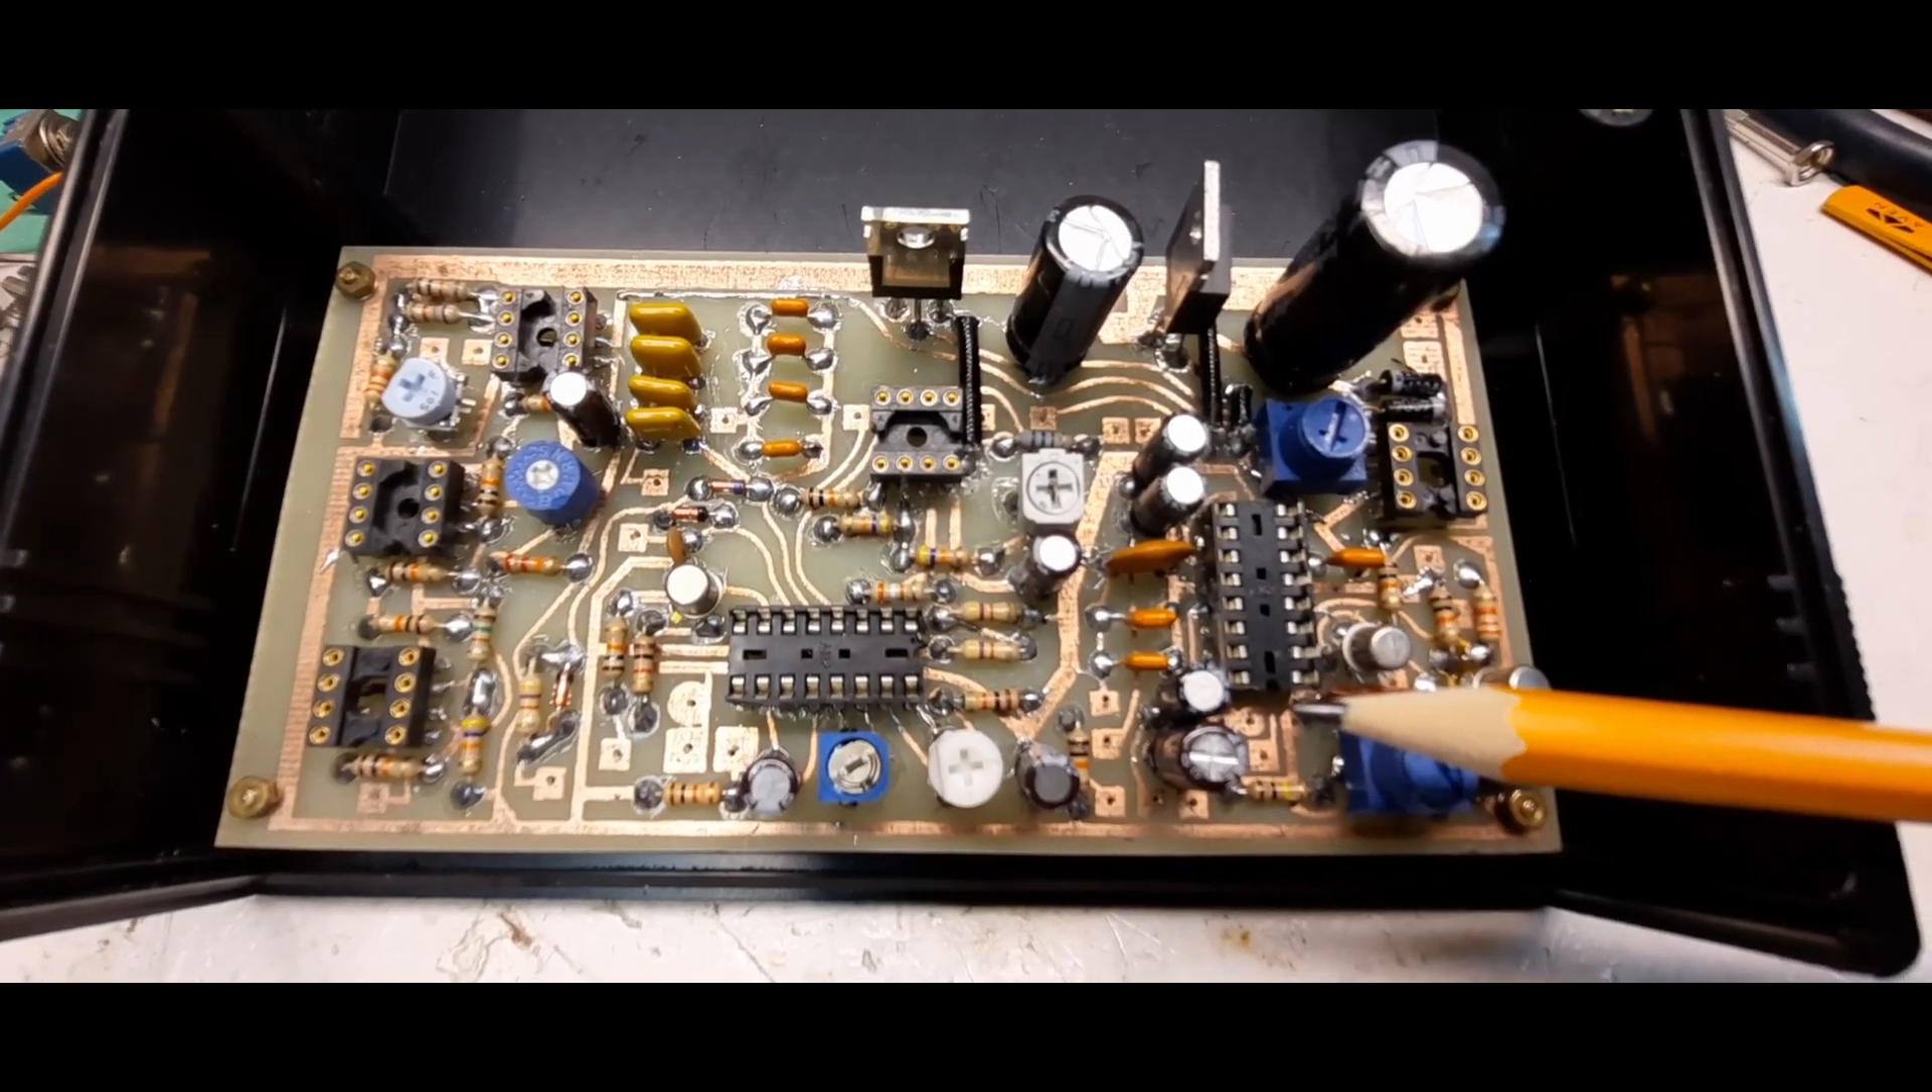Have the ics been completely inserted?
No.